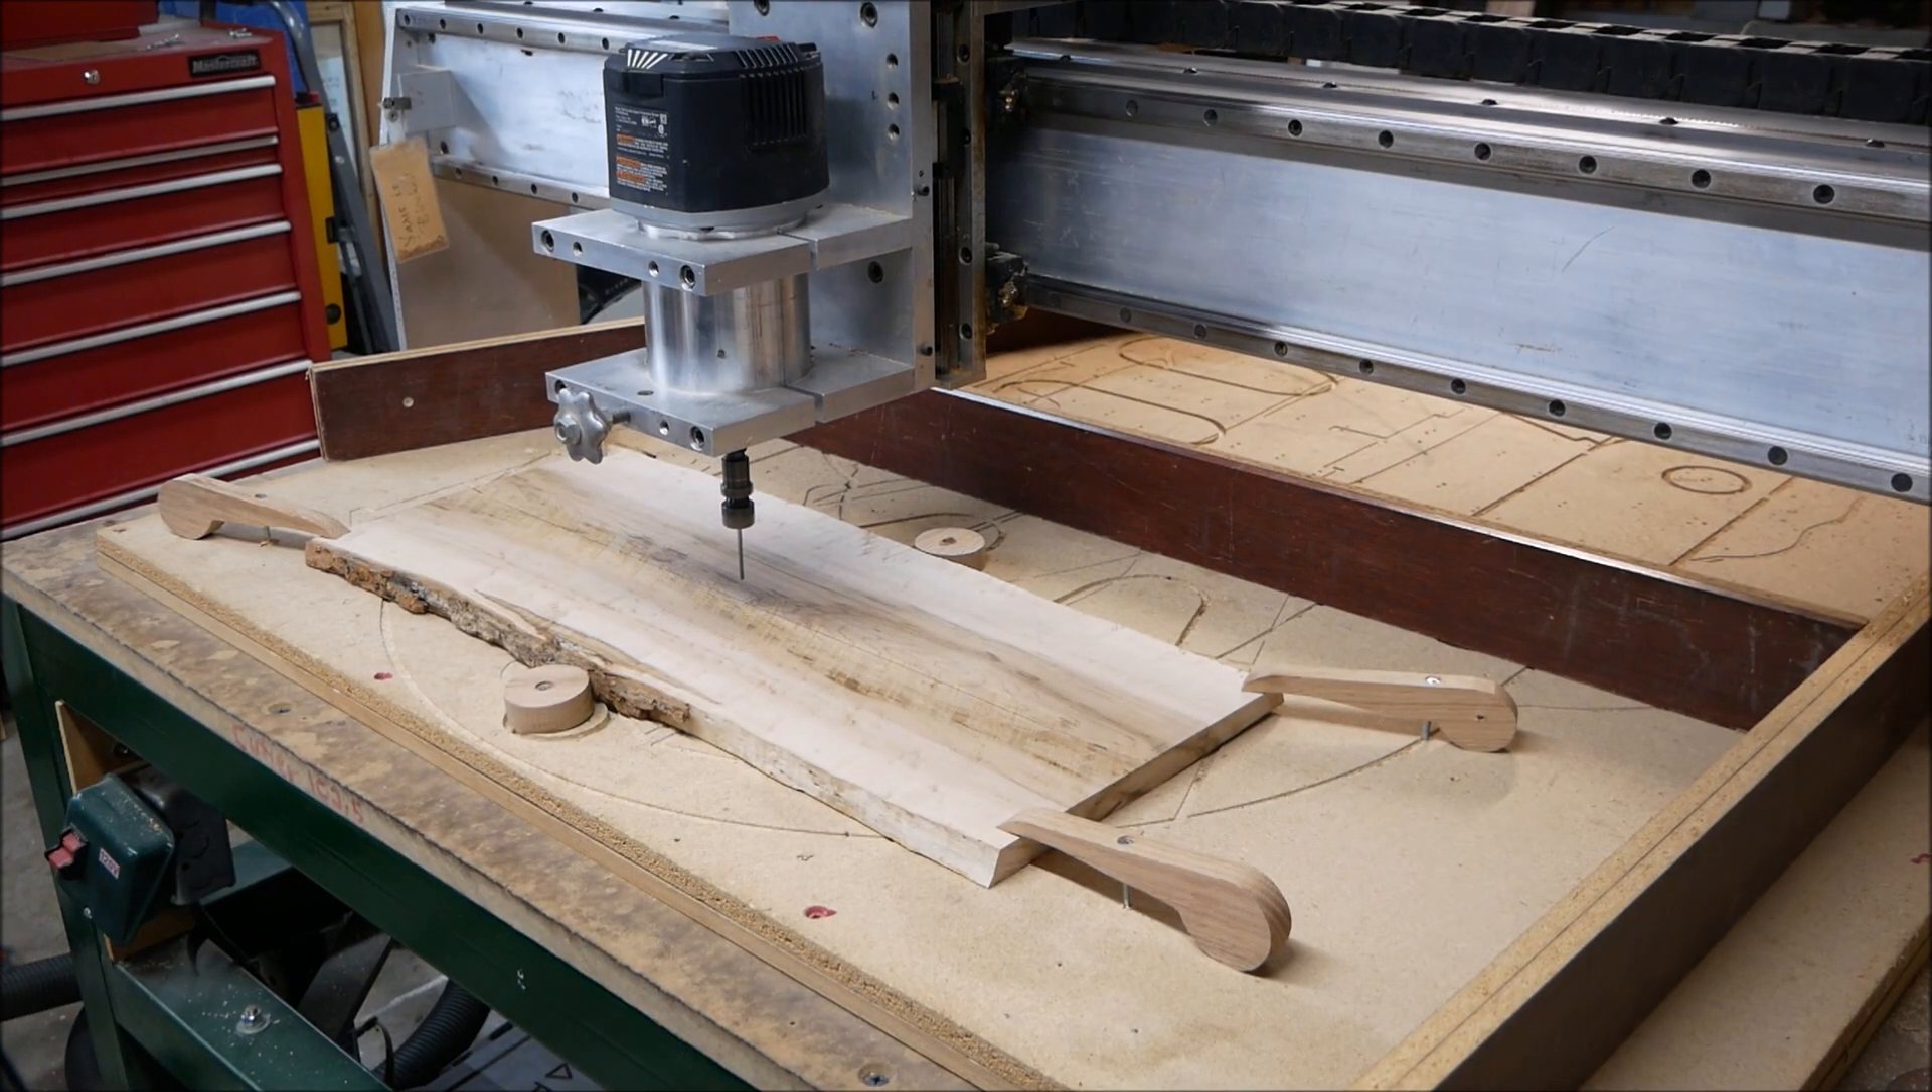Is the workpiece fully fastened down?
Yes.